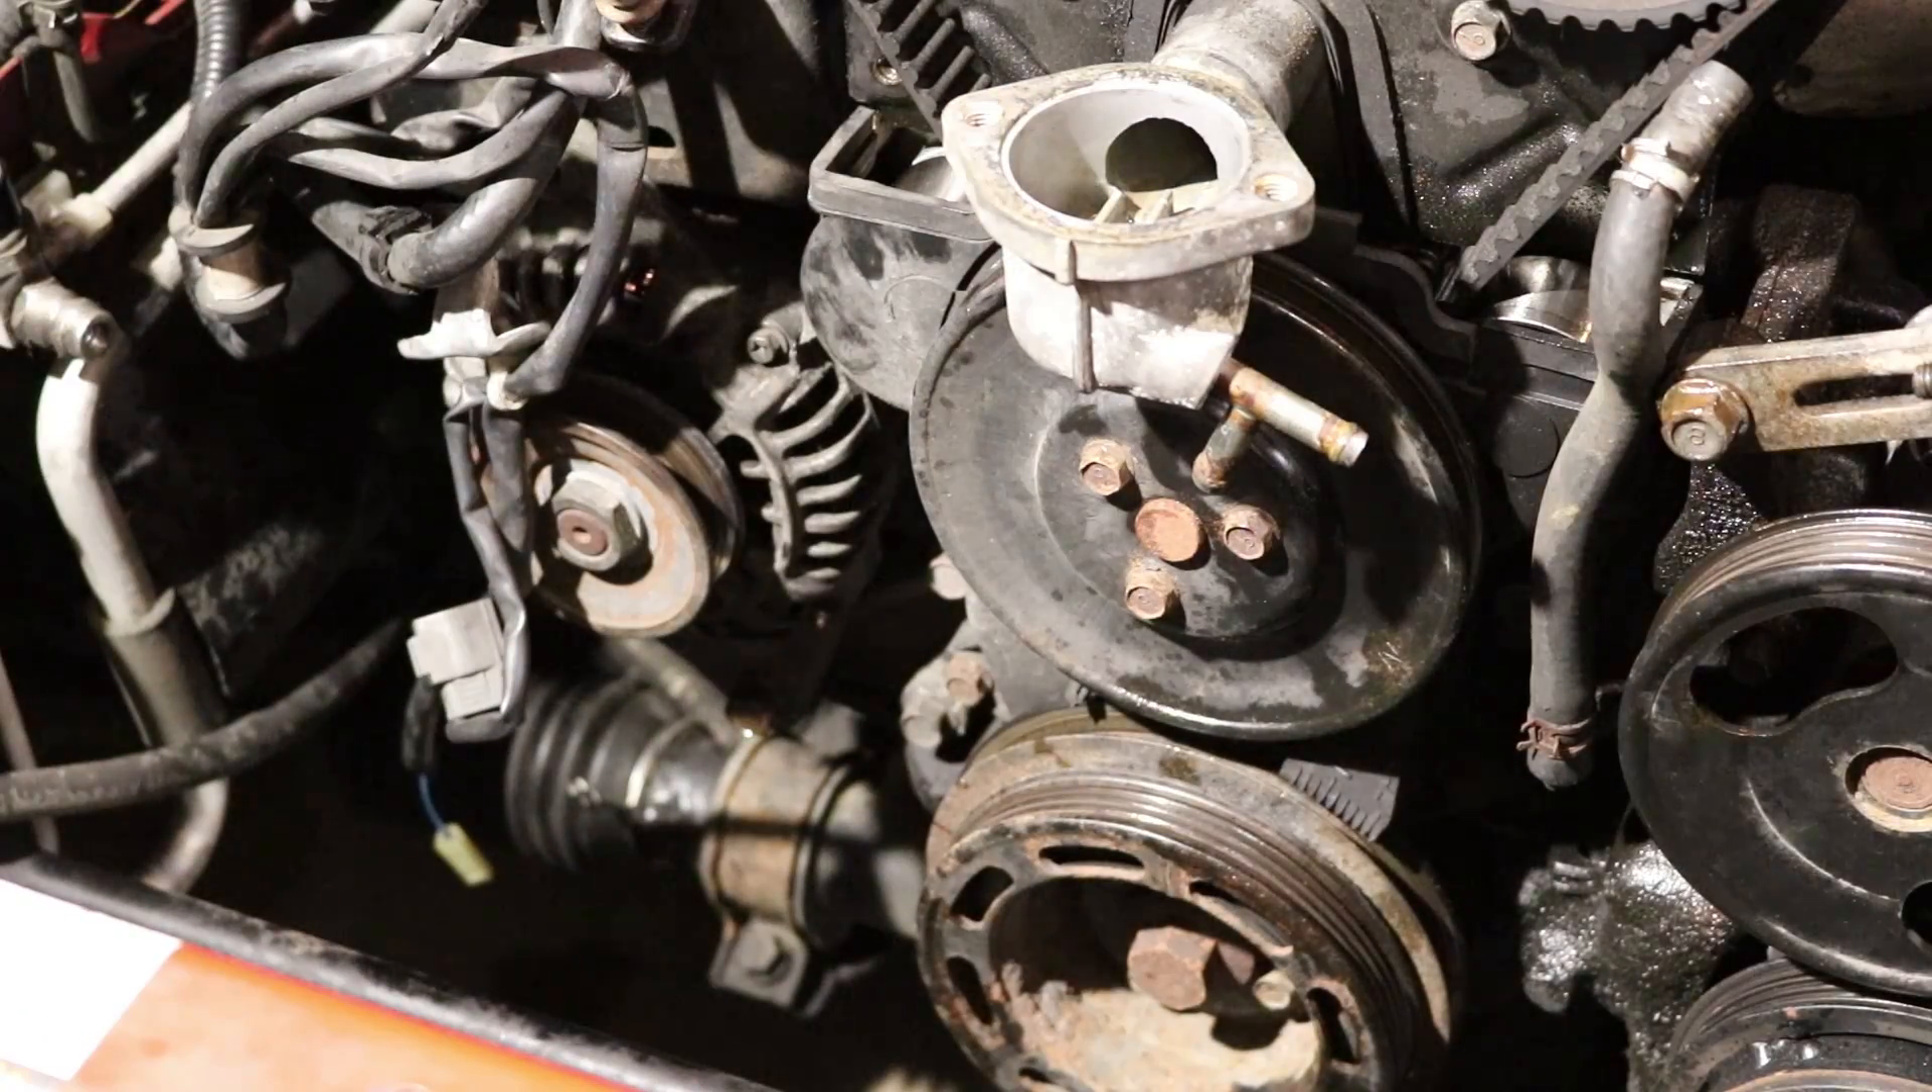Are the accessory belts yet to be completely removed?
No.